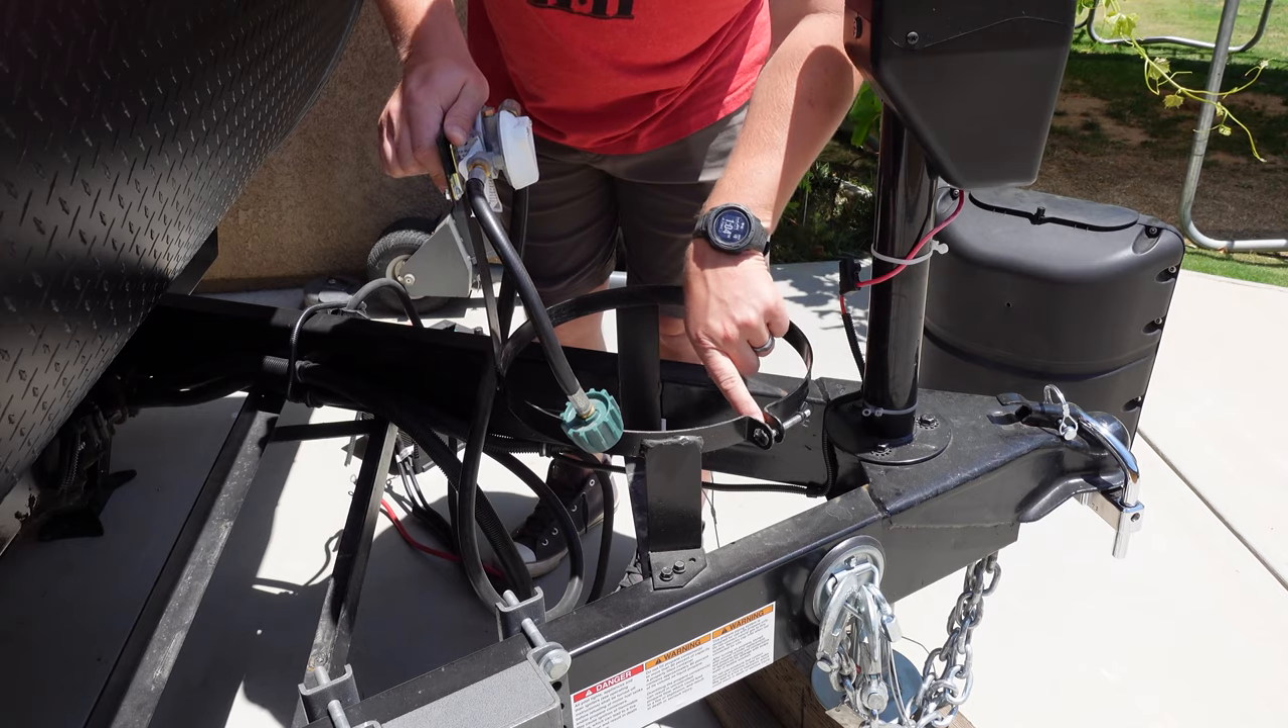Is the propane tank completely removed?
Yes.